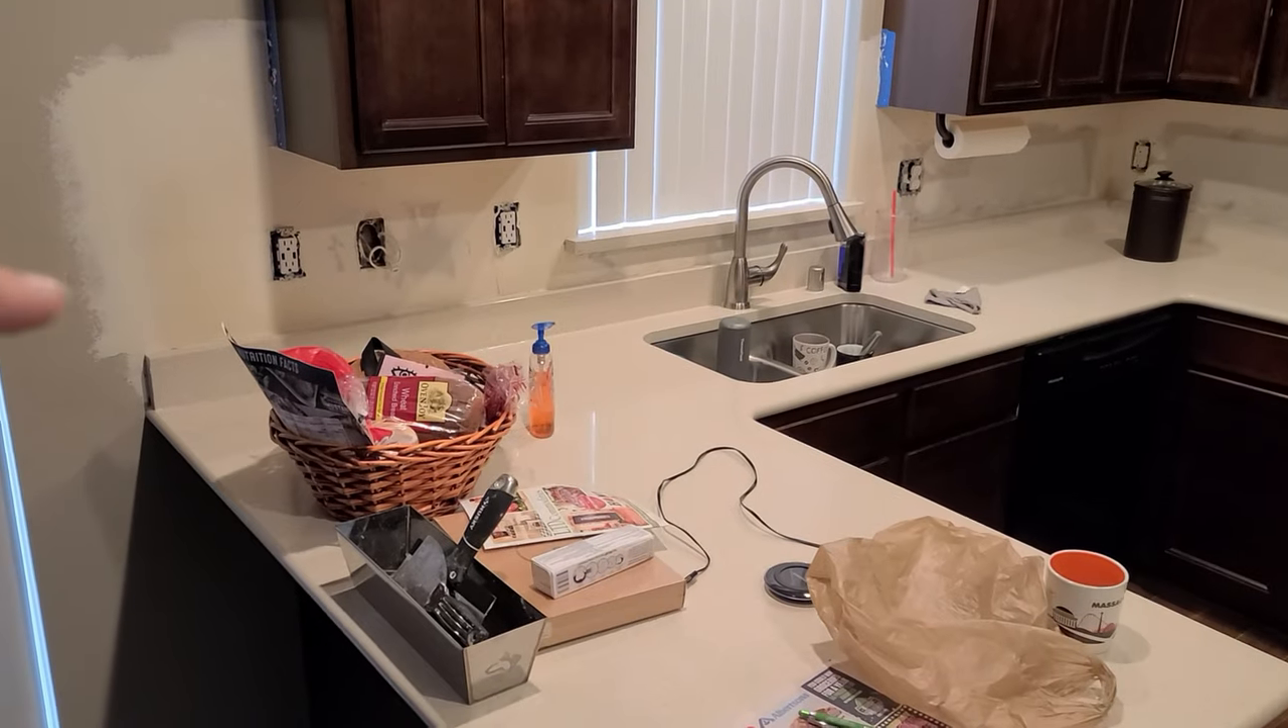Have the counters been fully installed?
Yes.